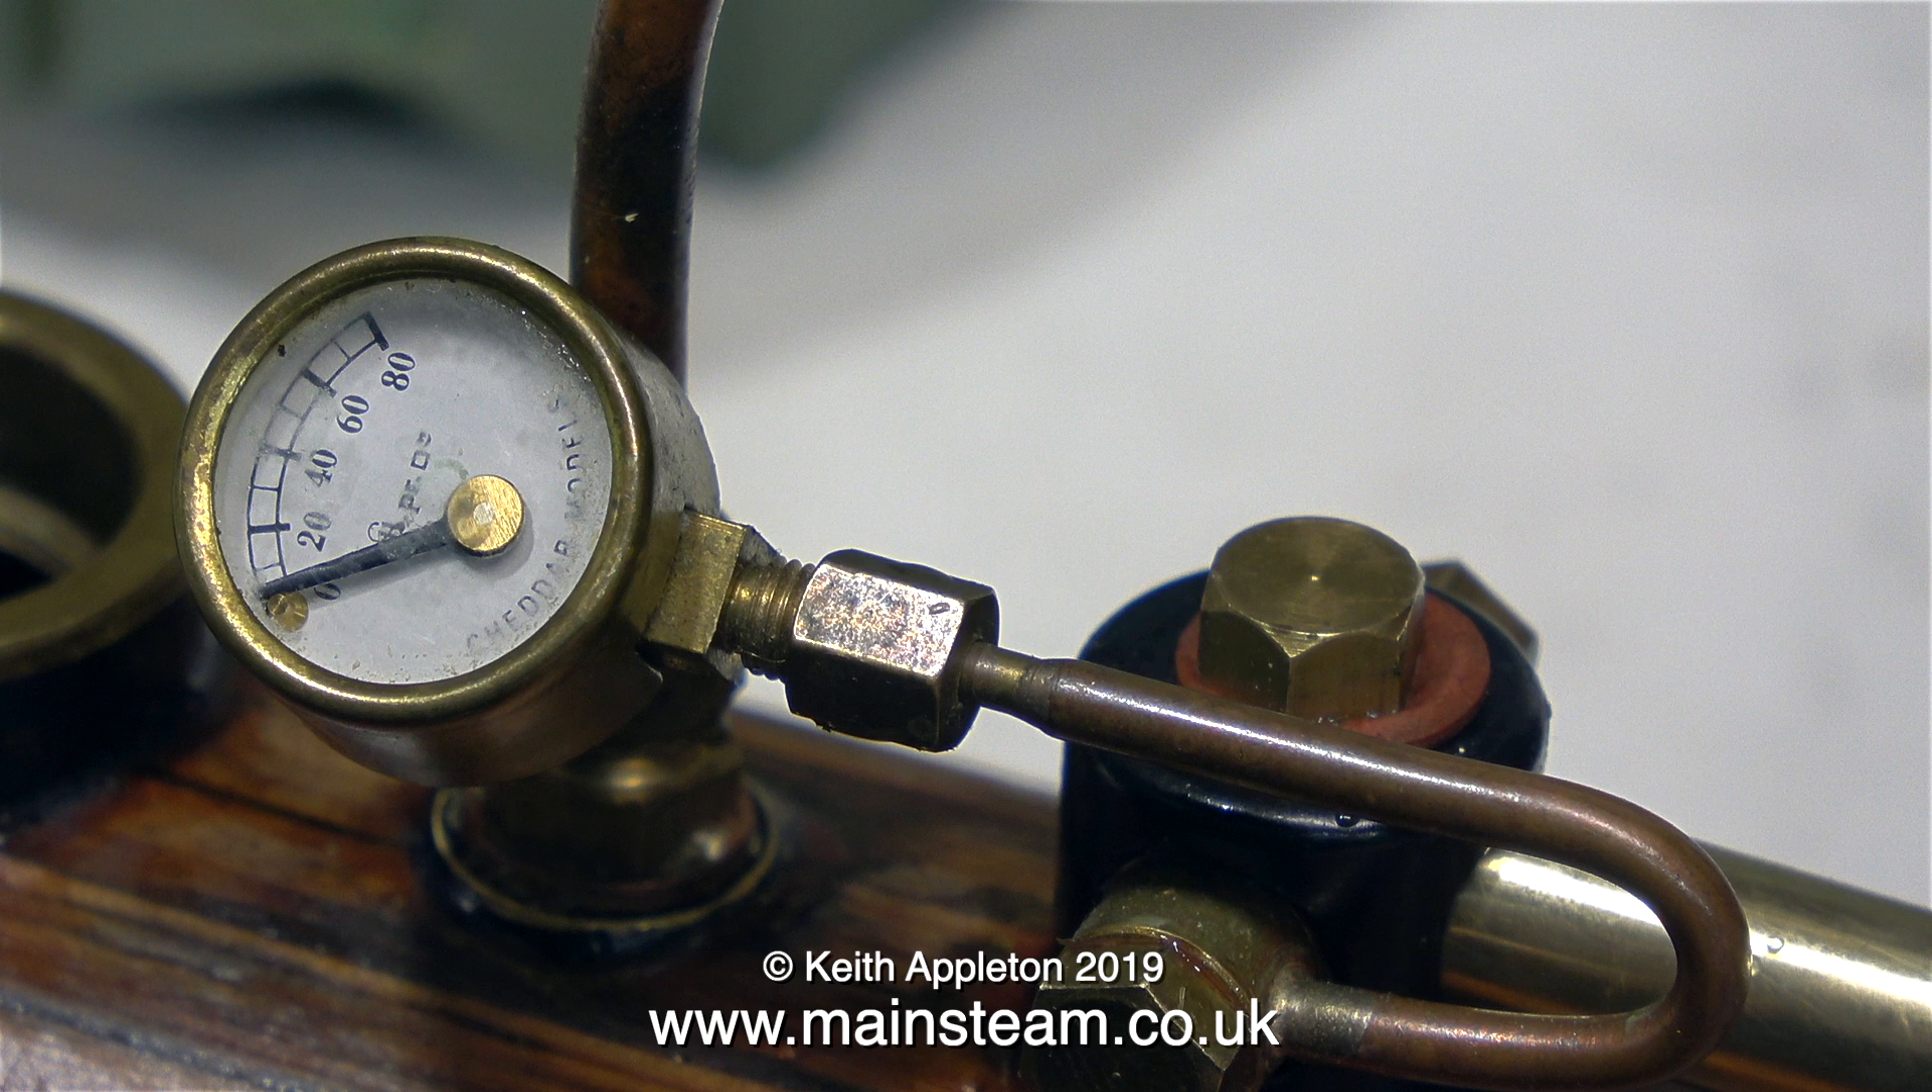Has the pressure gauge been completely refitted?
Yes.